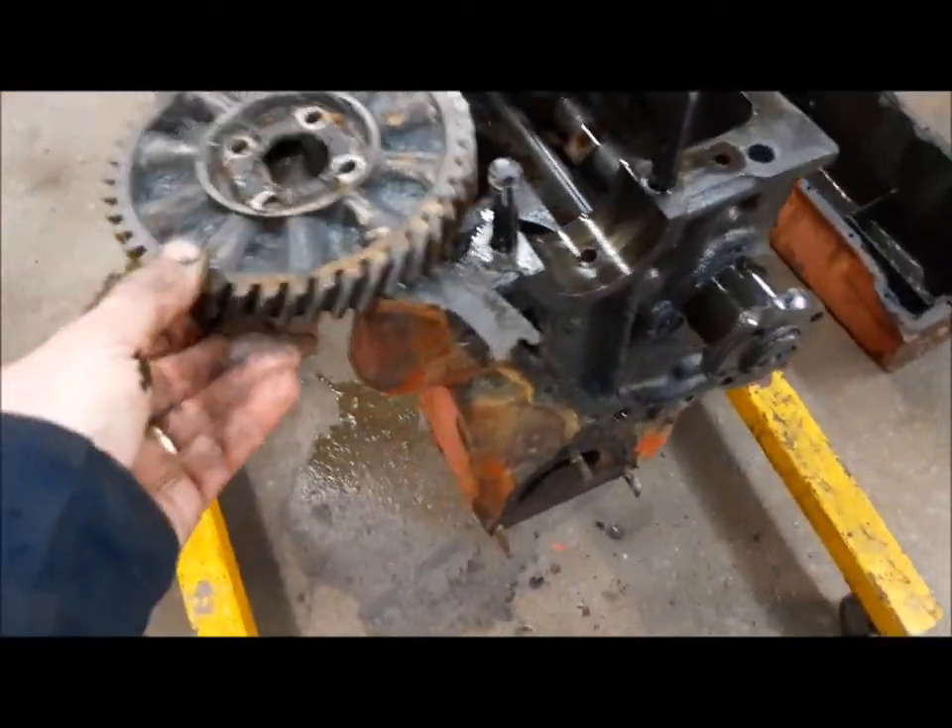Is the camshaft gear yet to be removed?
No.